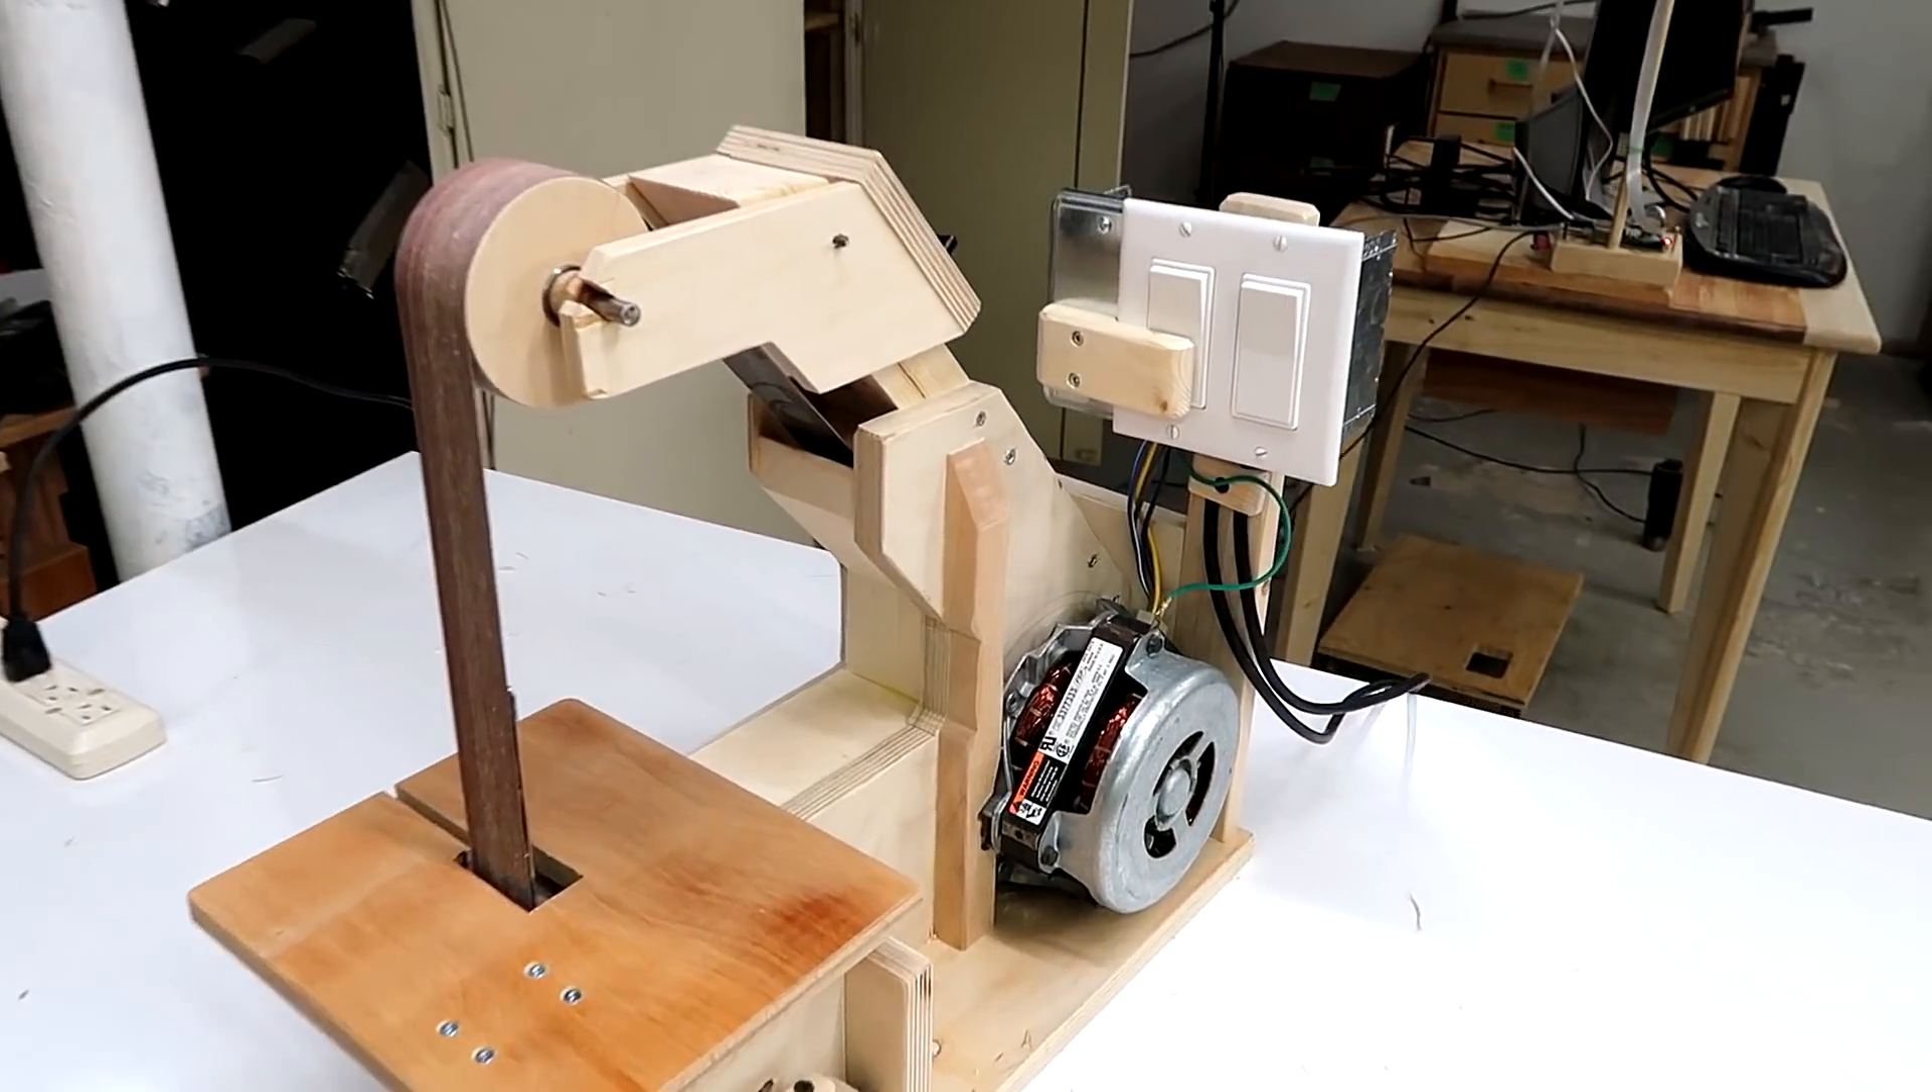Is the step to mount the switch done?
Yes.